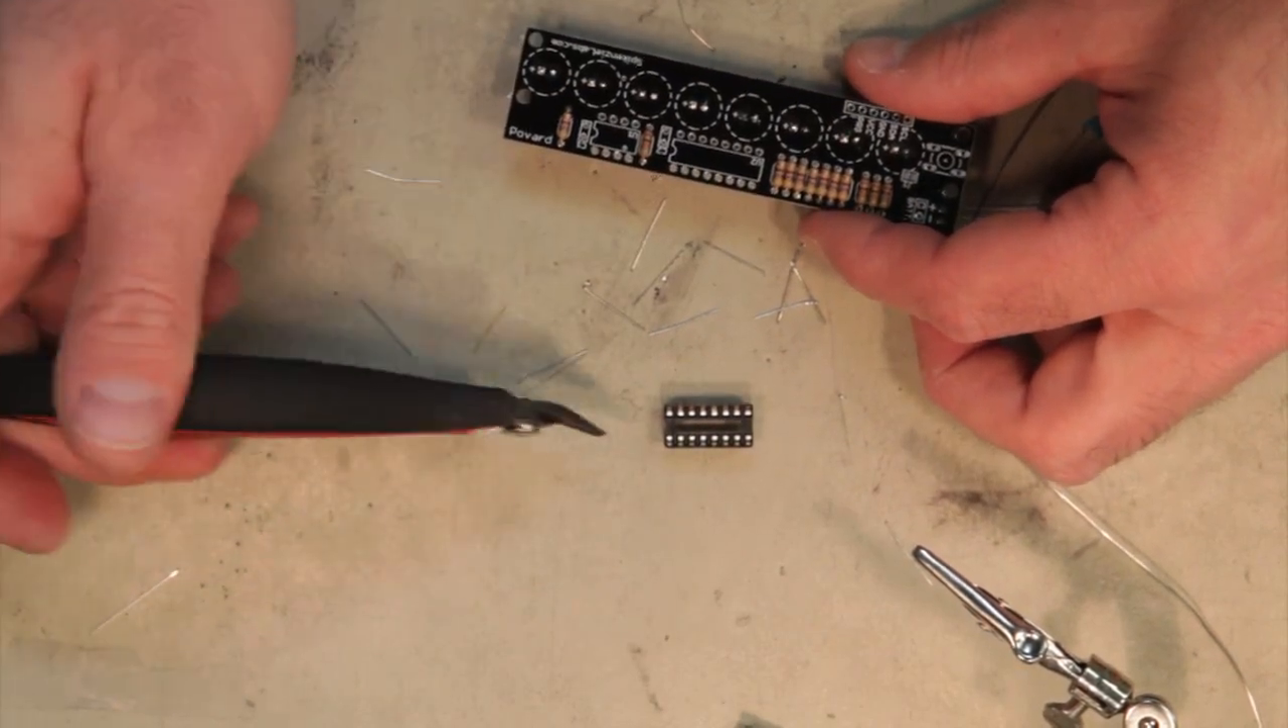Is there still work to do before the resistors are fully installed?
No.